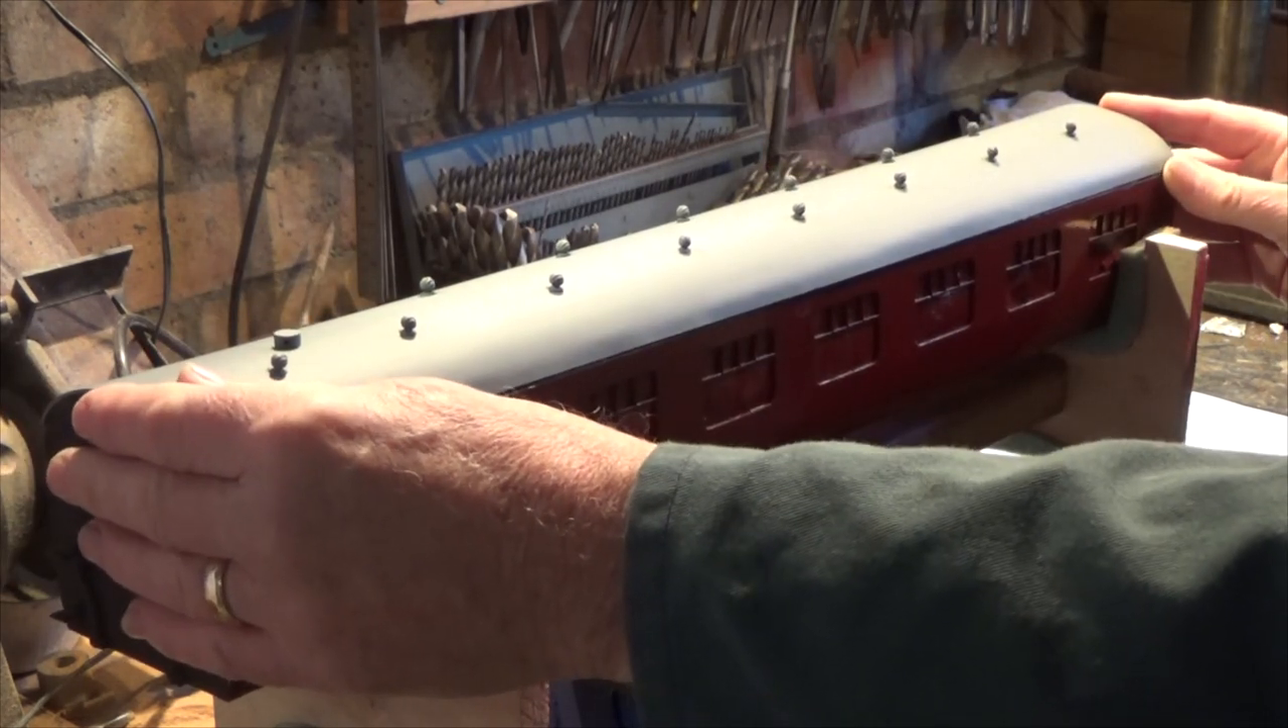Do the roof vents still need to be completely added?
No.